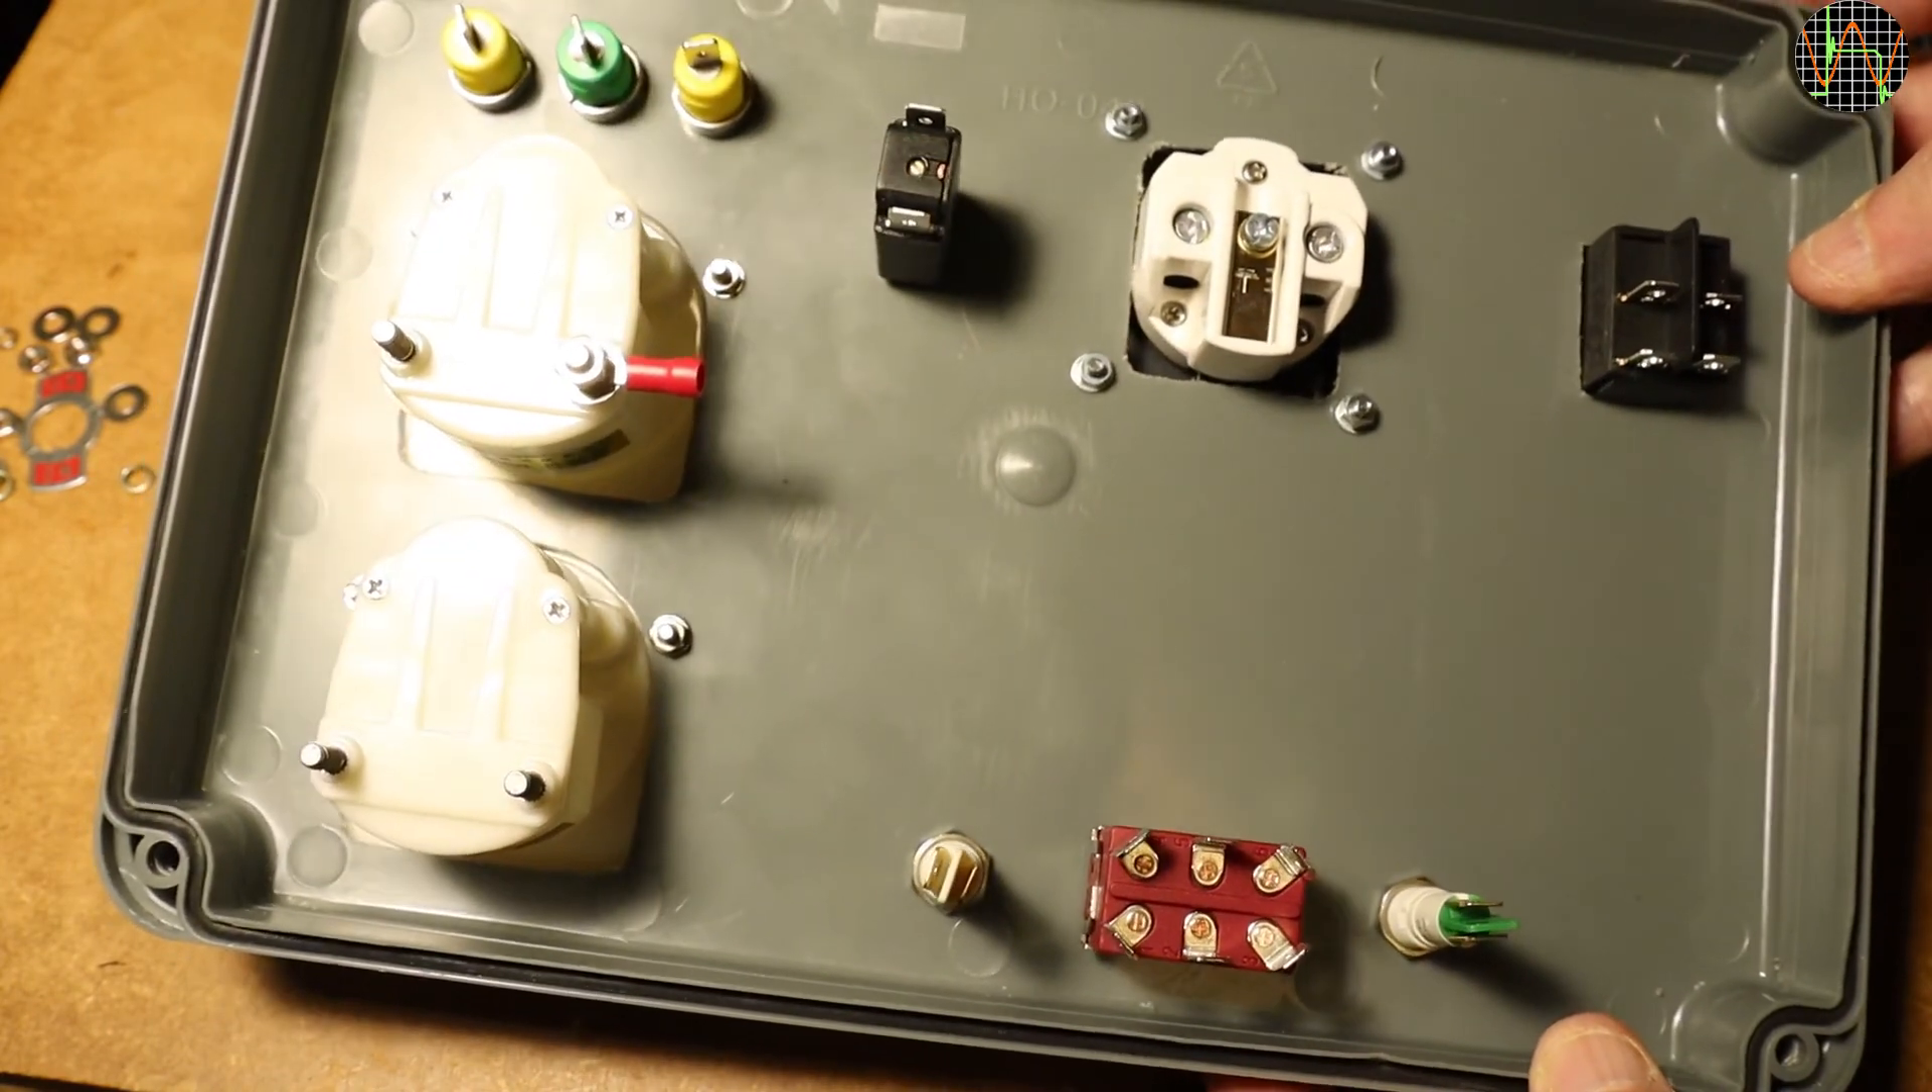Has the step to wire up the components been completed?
No.